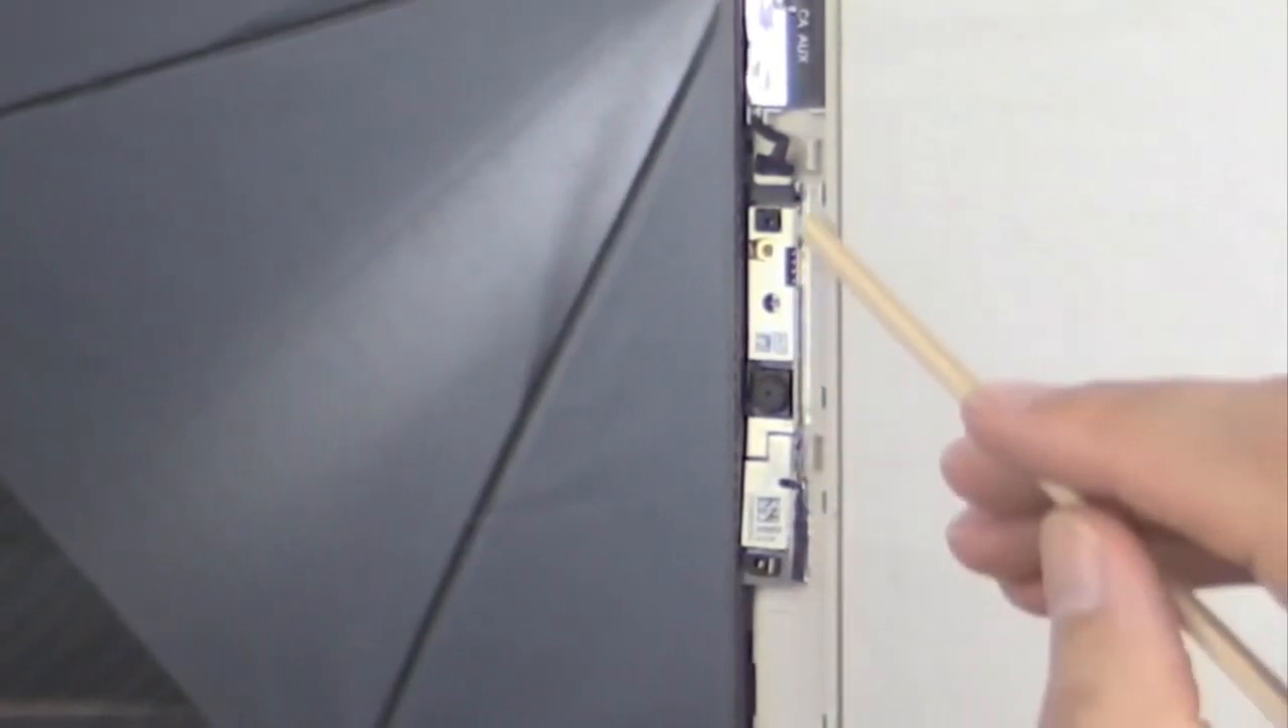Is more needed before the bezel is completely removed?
No.